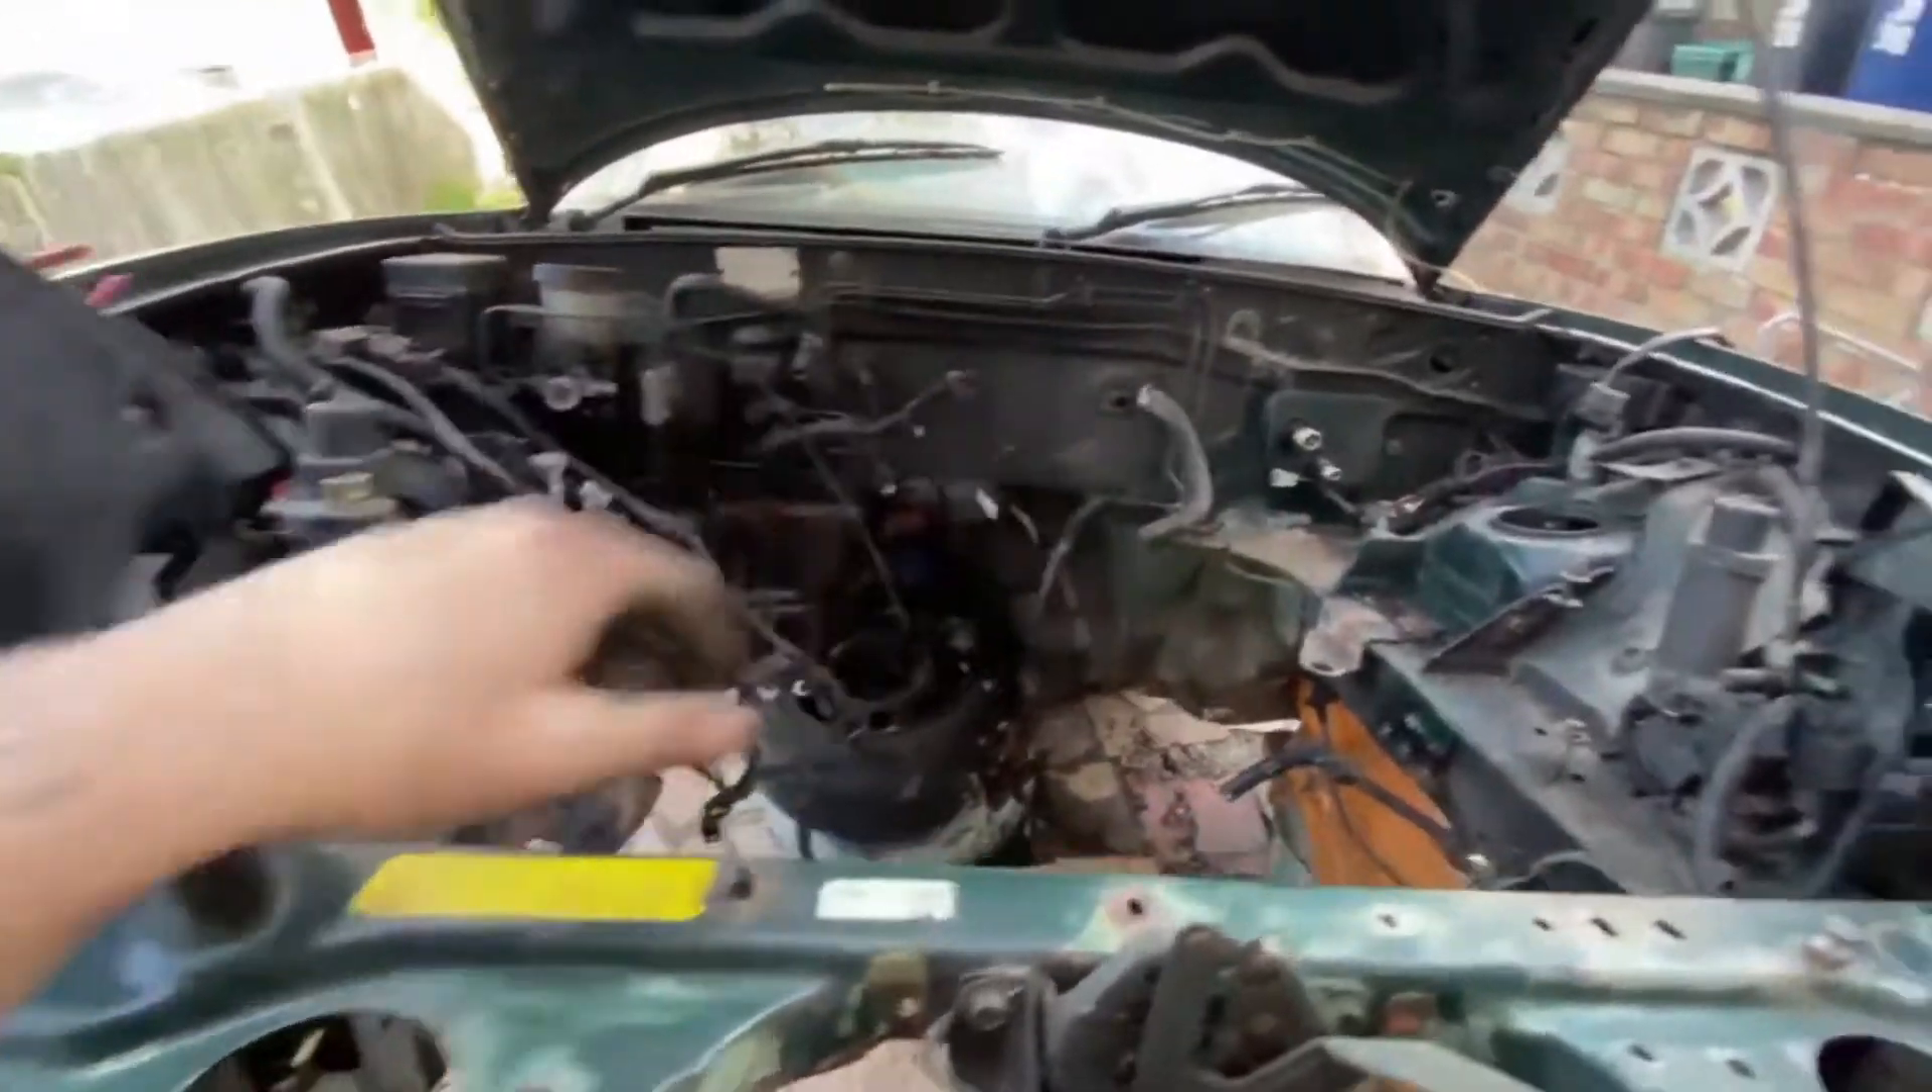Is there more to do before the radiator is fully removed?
No.